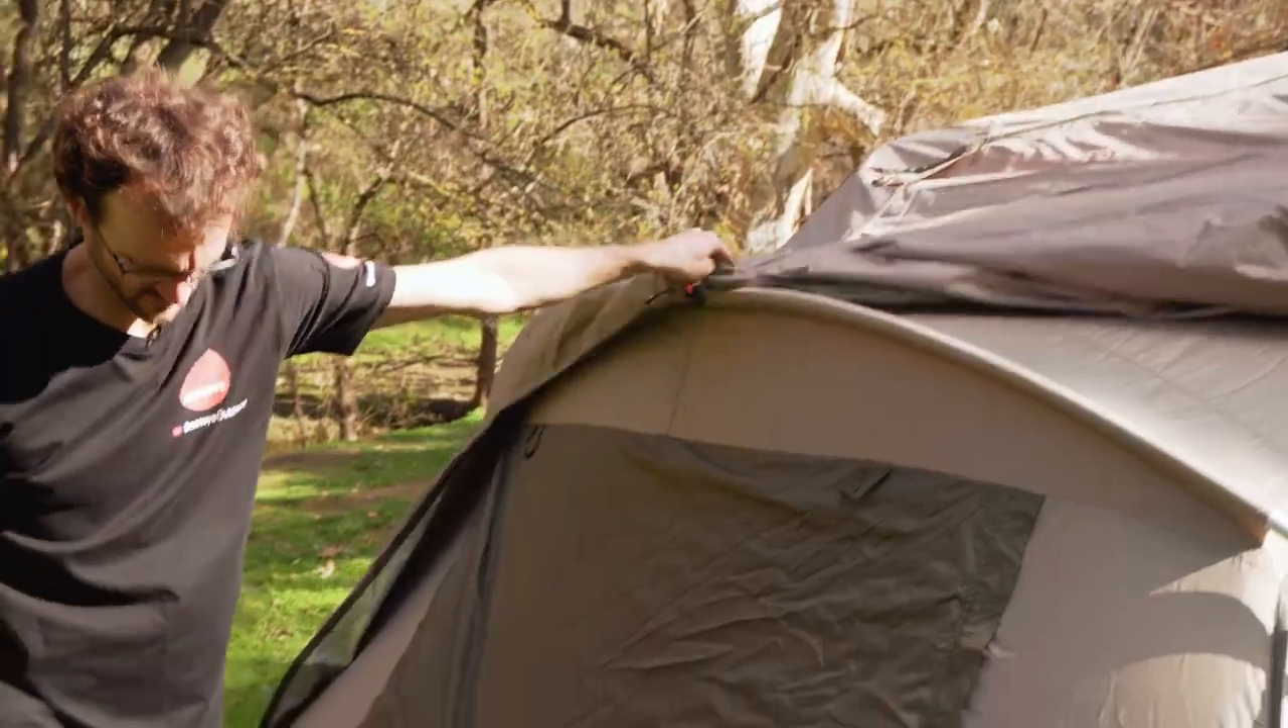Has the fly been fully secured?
No.